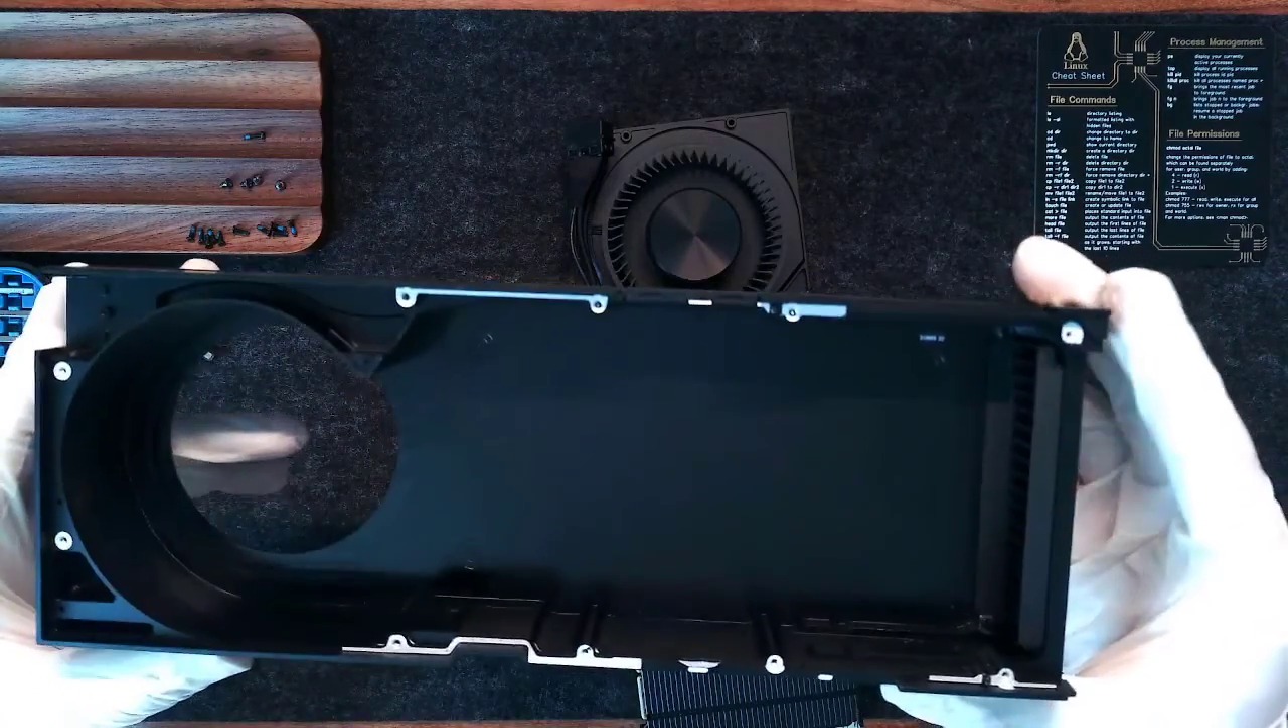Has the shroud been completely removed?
Yes.